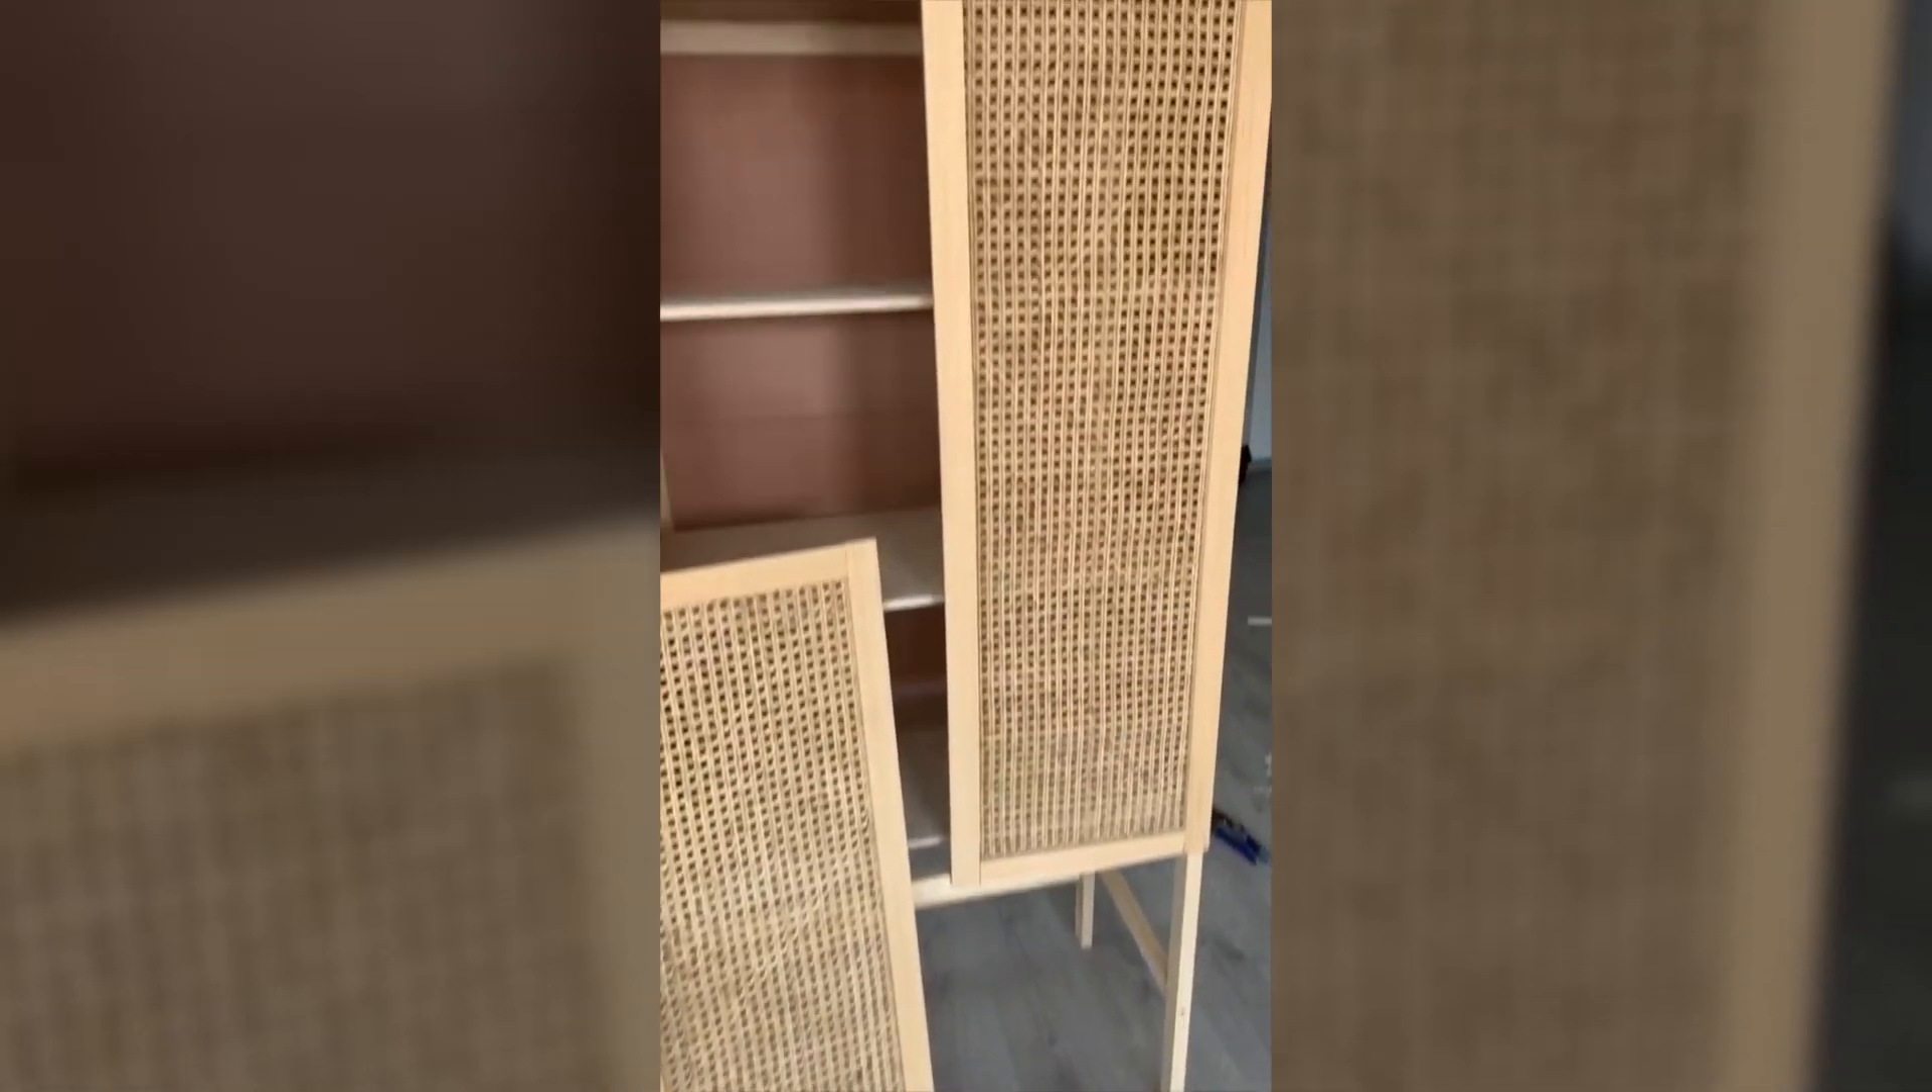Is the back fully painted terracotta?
Yes.